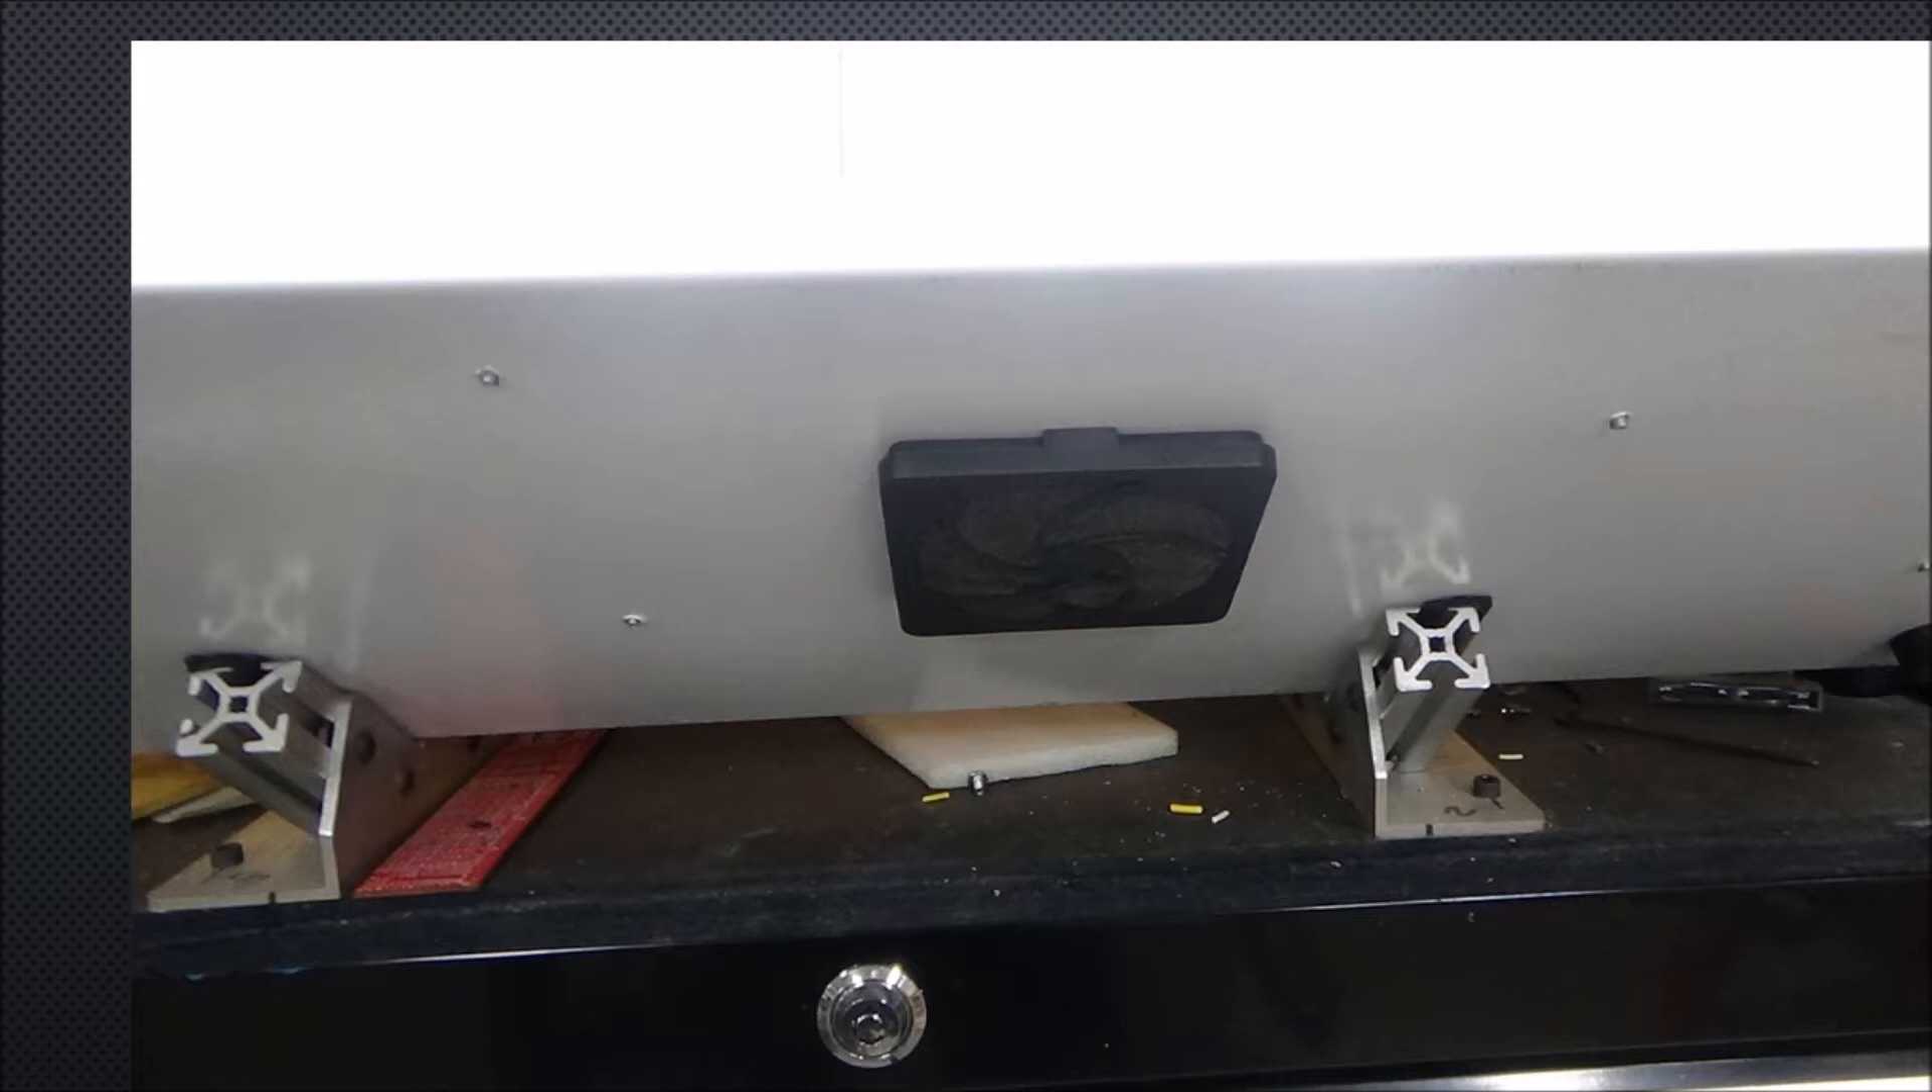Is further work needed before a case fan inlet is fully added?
No.